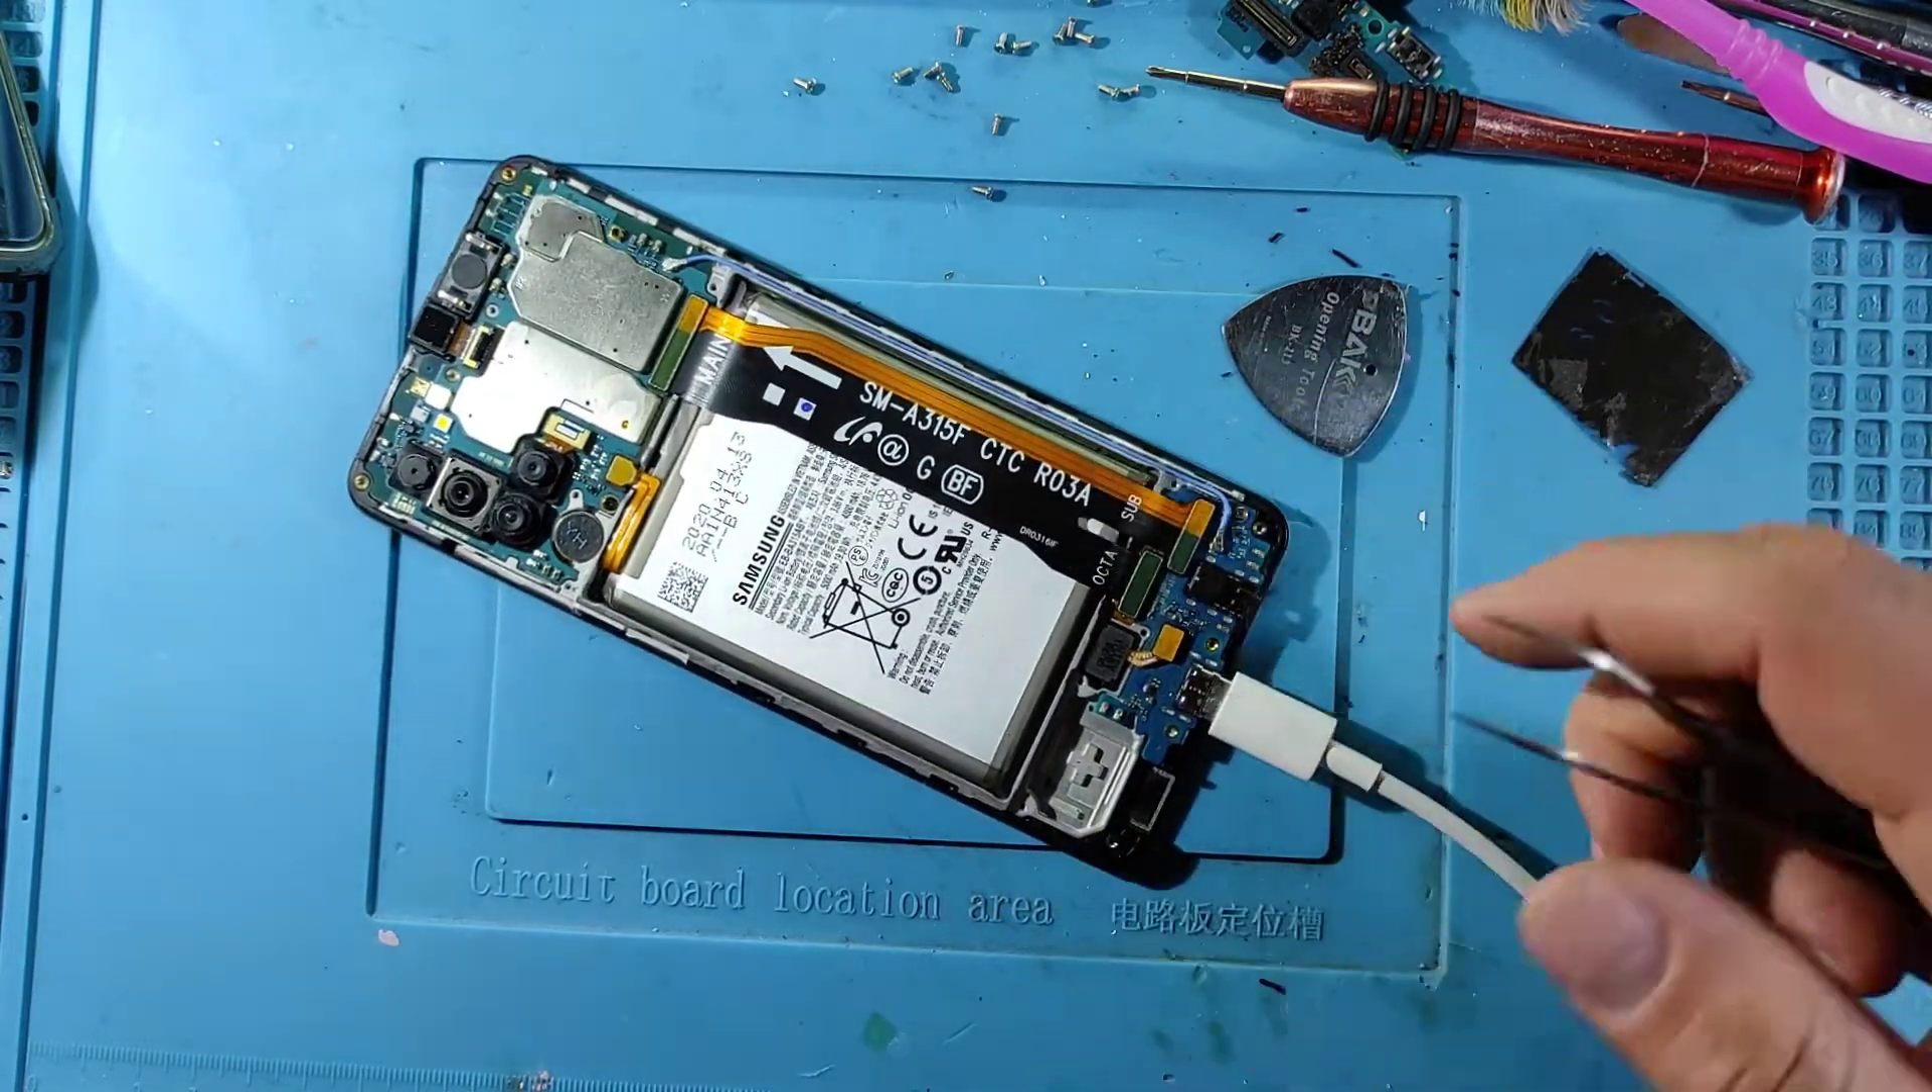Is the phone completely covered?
No.